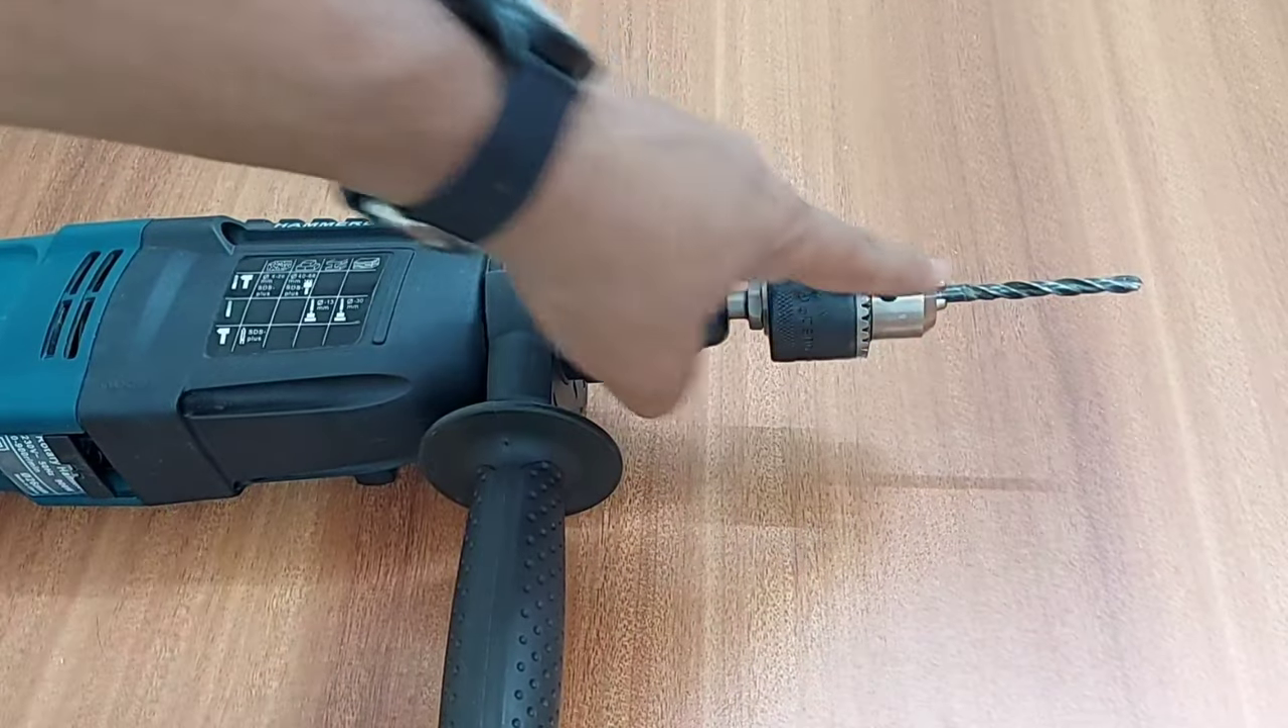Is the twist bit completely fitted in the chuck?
Yes.